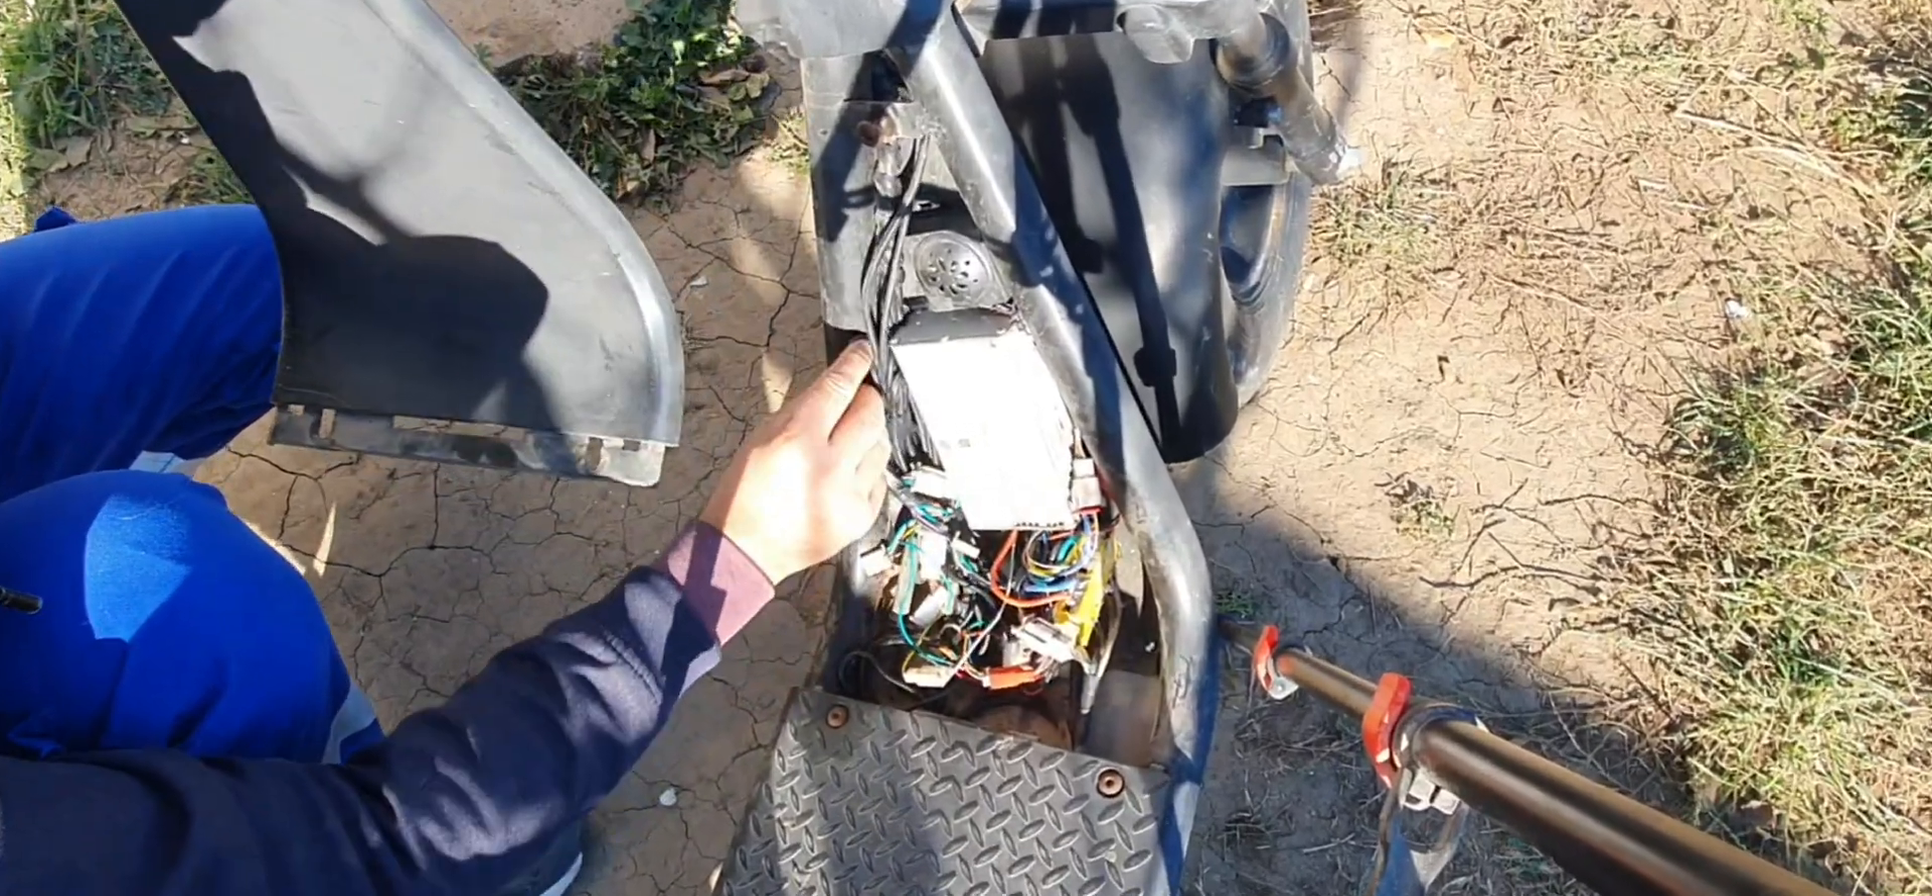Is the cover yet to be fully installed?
Yes.